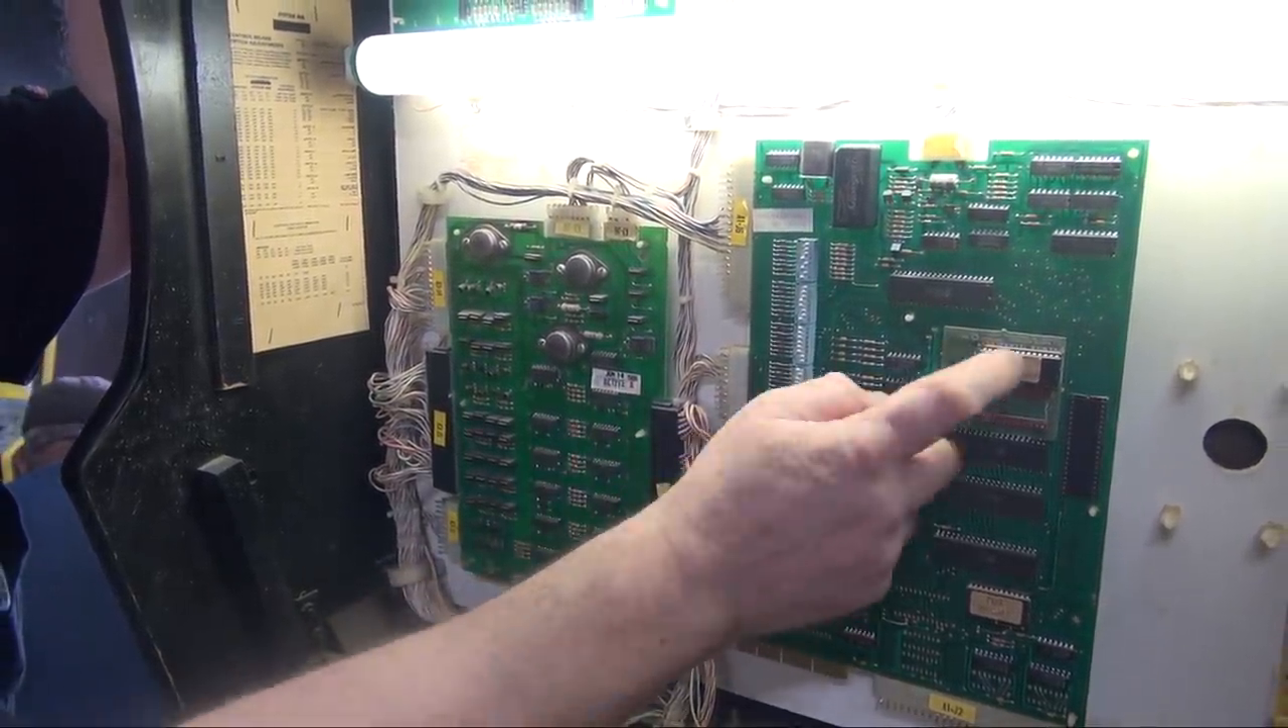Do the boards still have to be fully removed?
Yes.